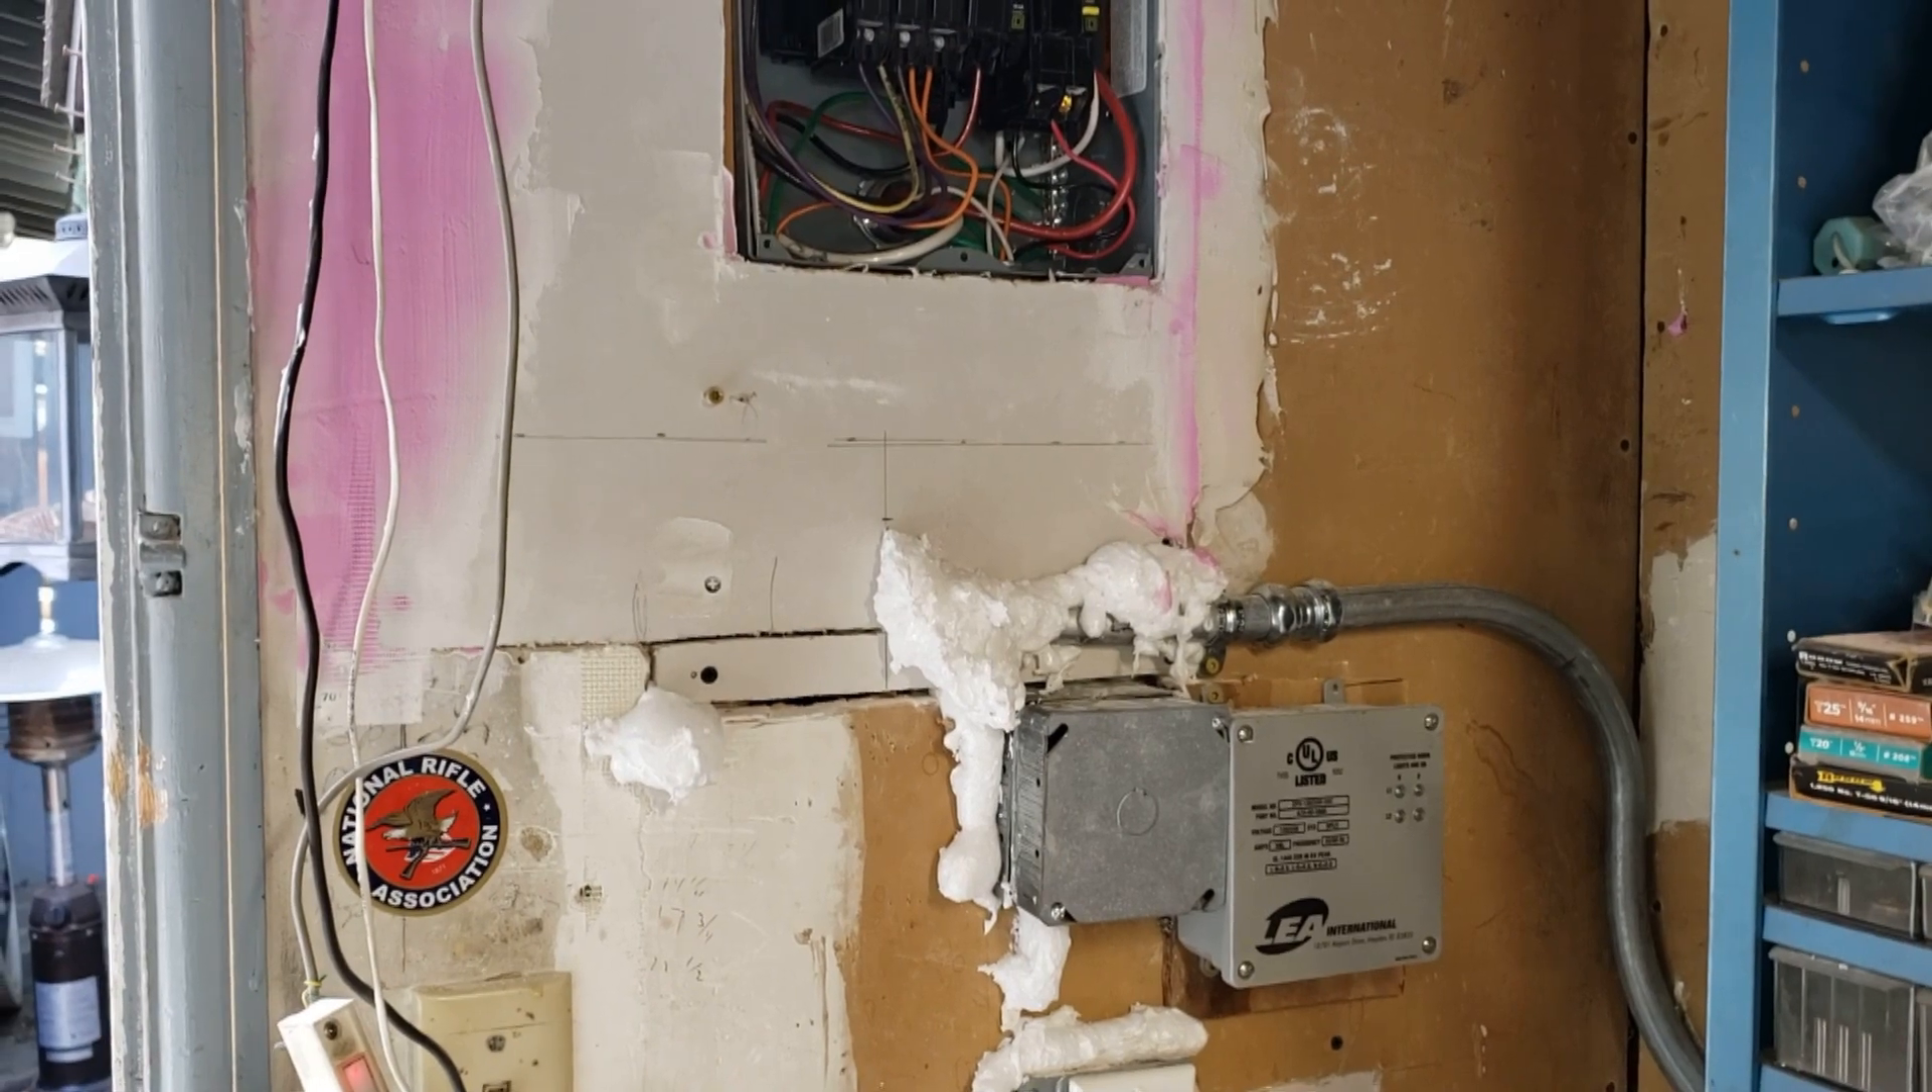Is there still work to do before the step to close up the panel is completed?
Yes.